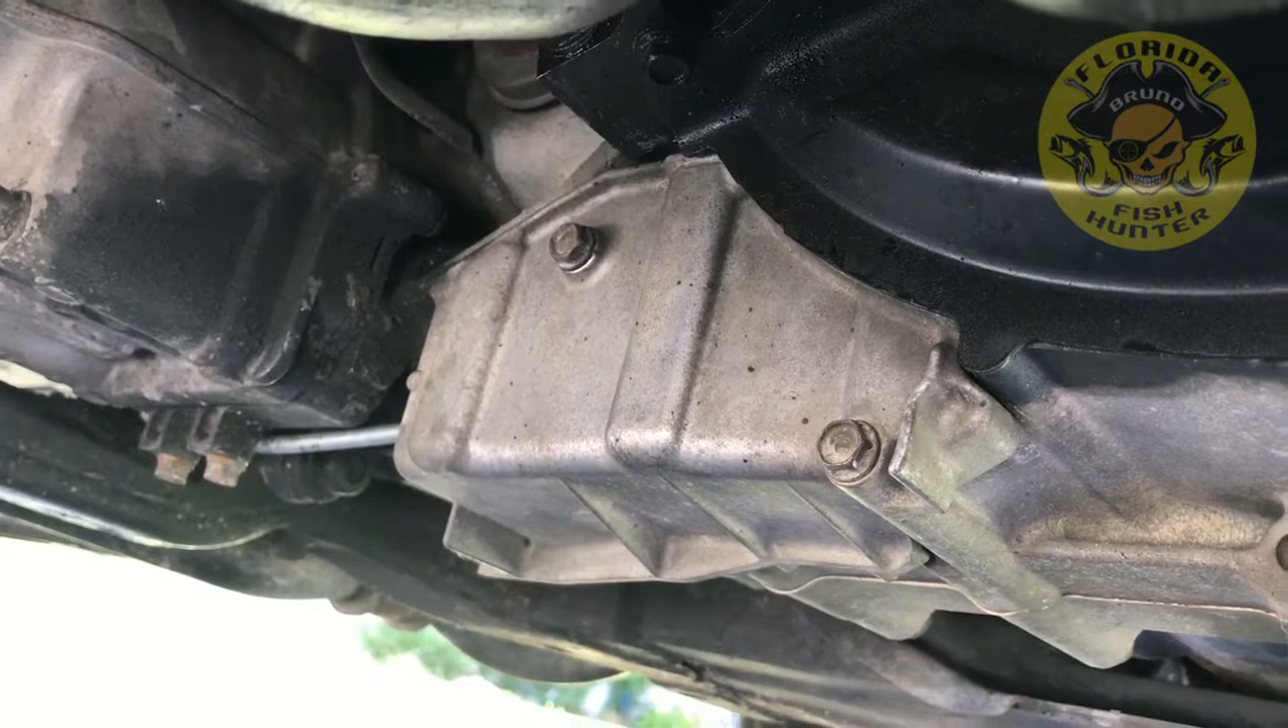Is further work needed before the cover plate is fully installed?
No.